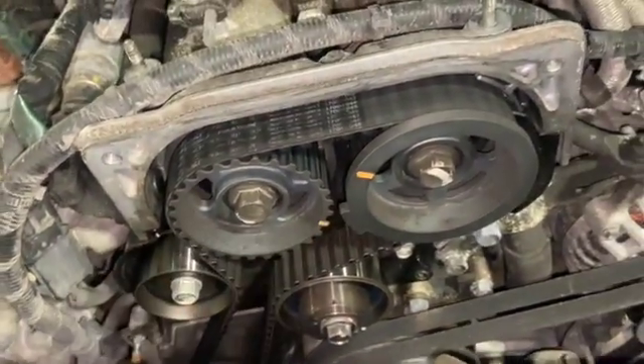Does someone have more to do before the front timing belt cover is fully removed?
No.